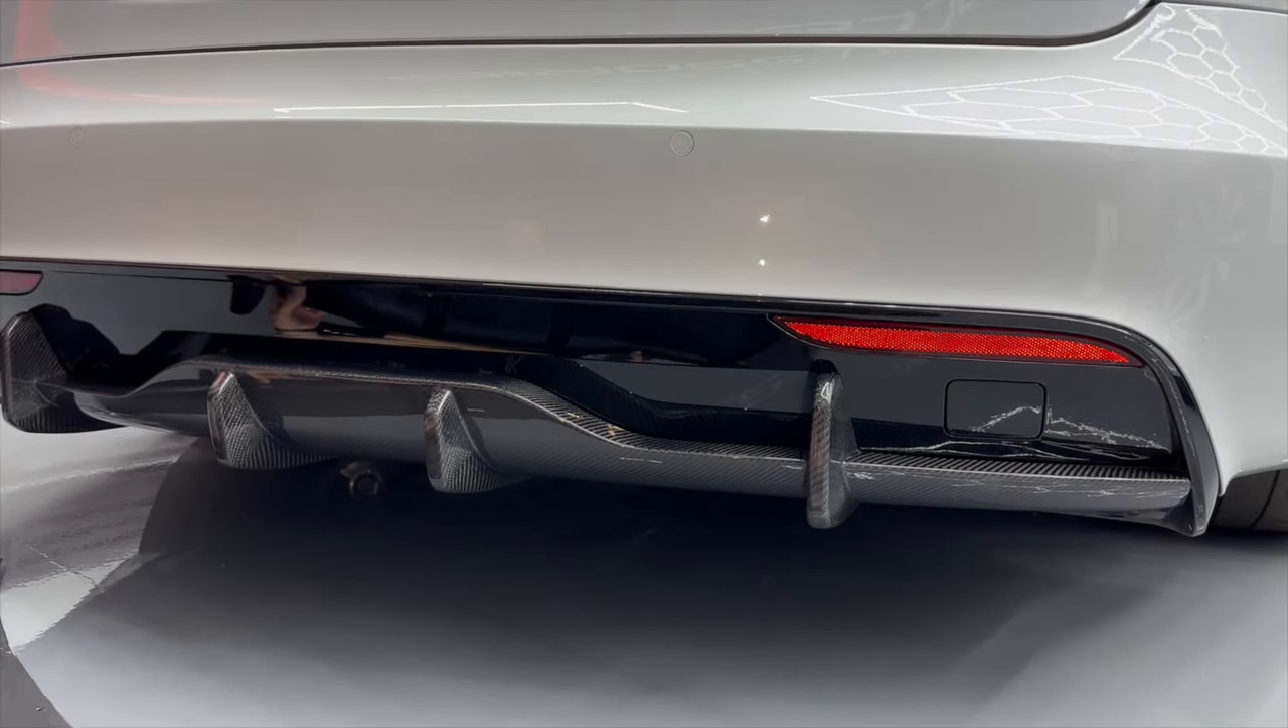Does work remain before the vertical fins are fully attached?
No.